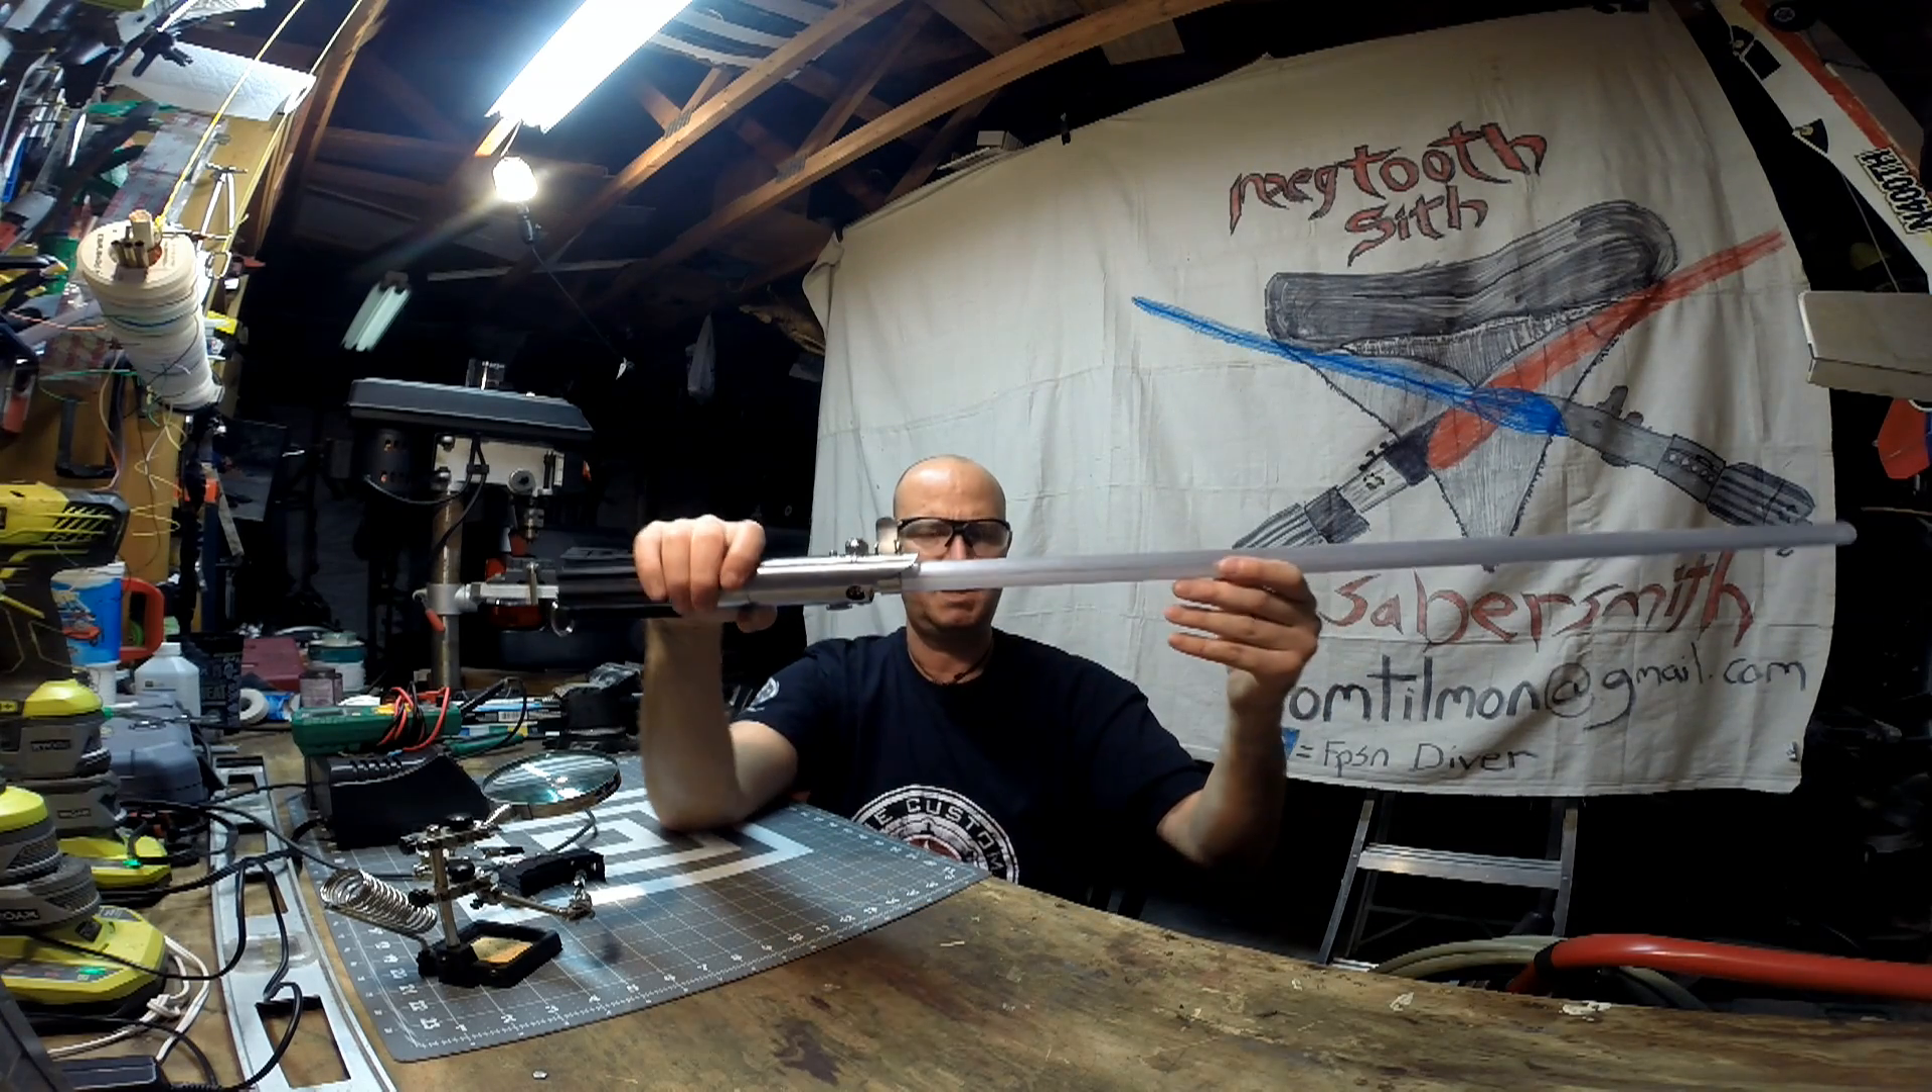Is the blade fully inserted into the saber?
Yes.